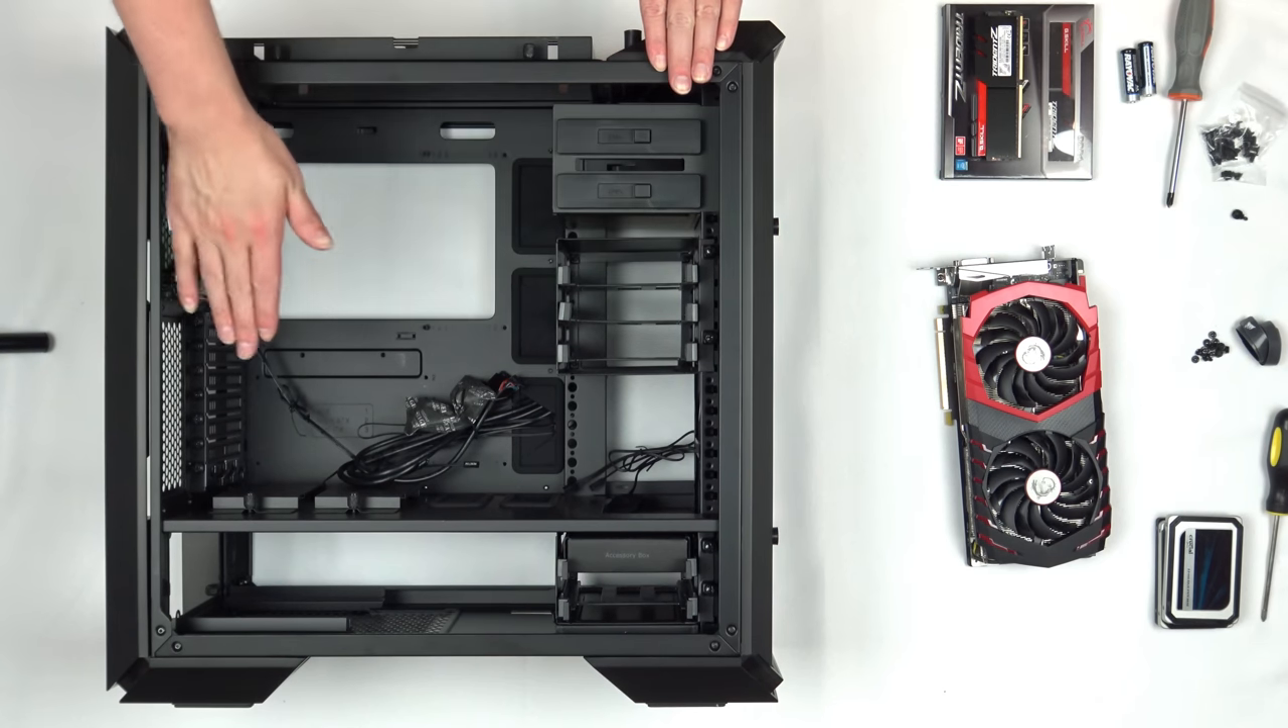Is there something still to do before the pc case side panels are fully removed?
No.